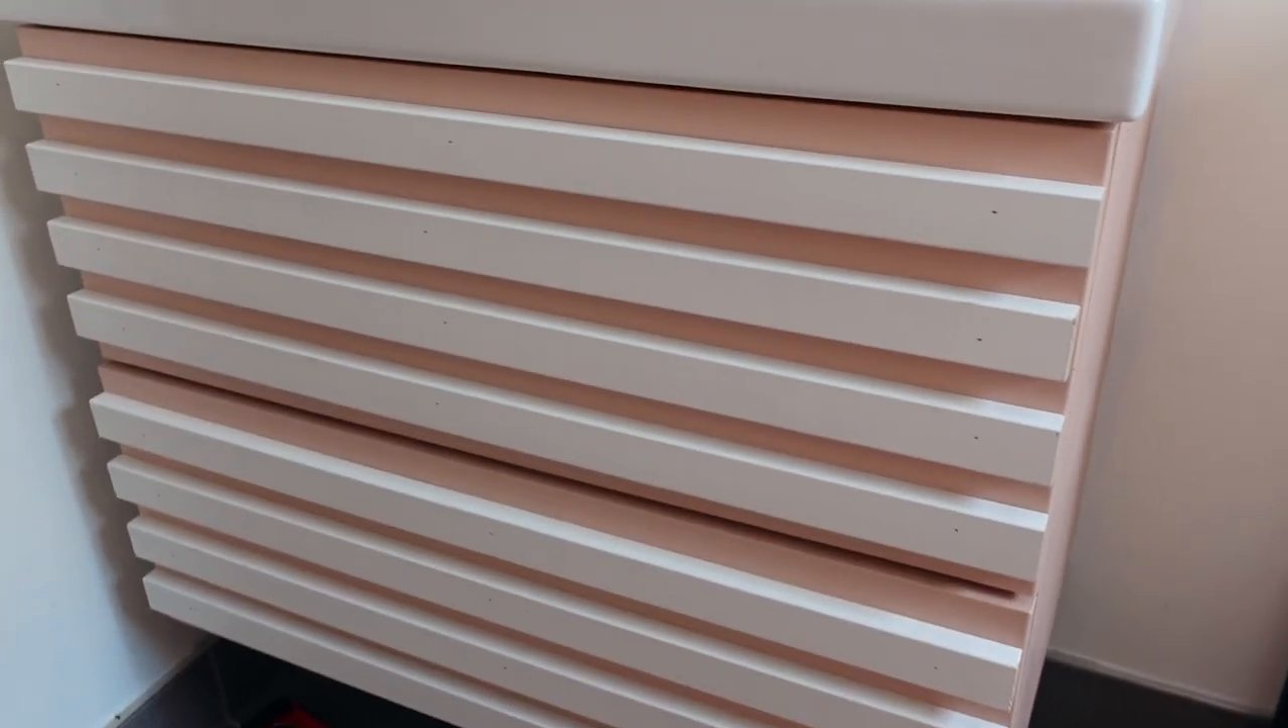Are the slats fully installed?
Yes.